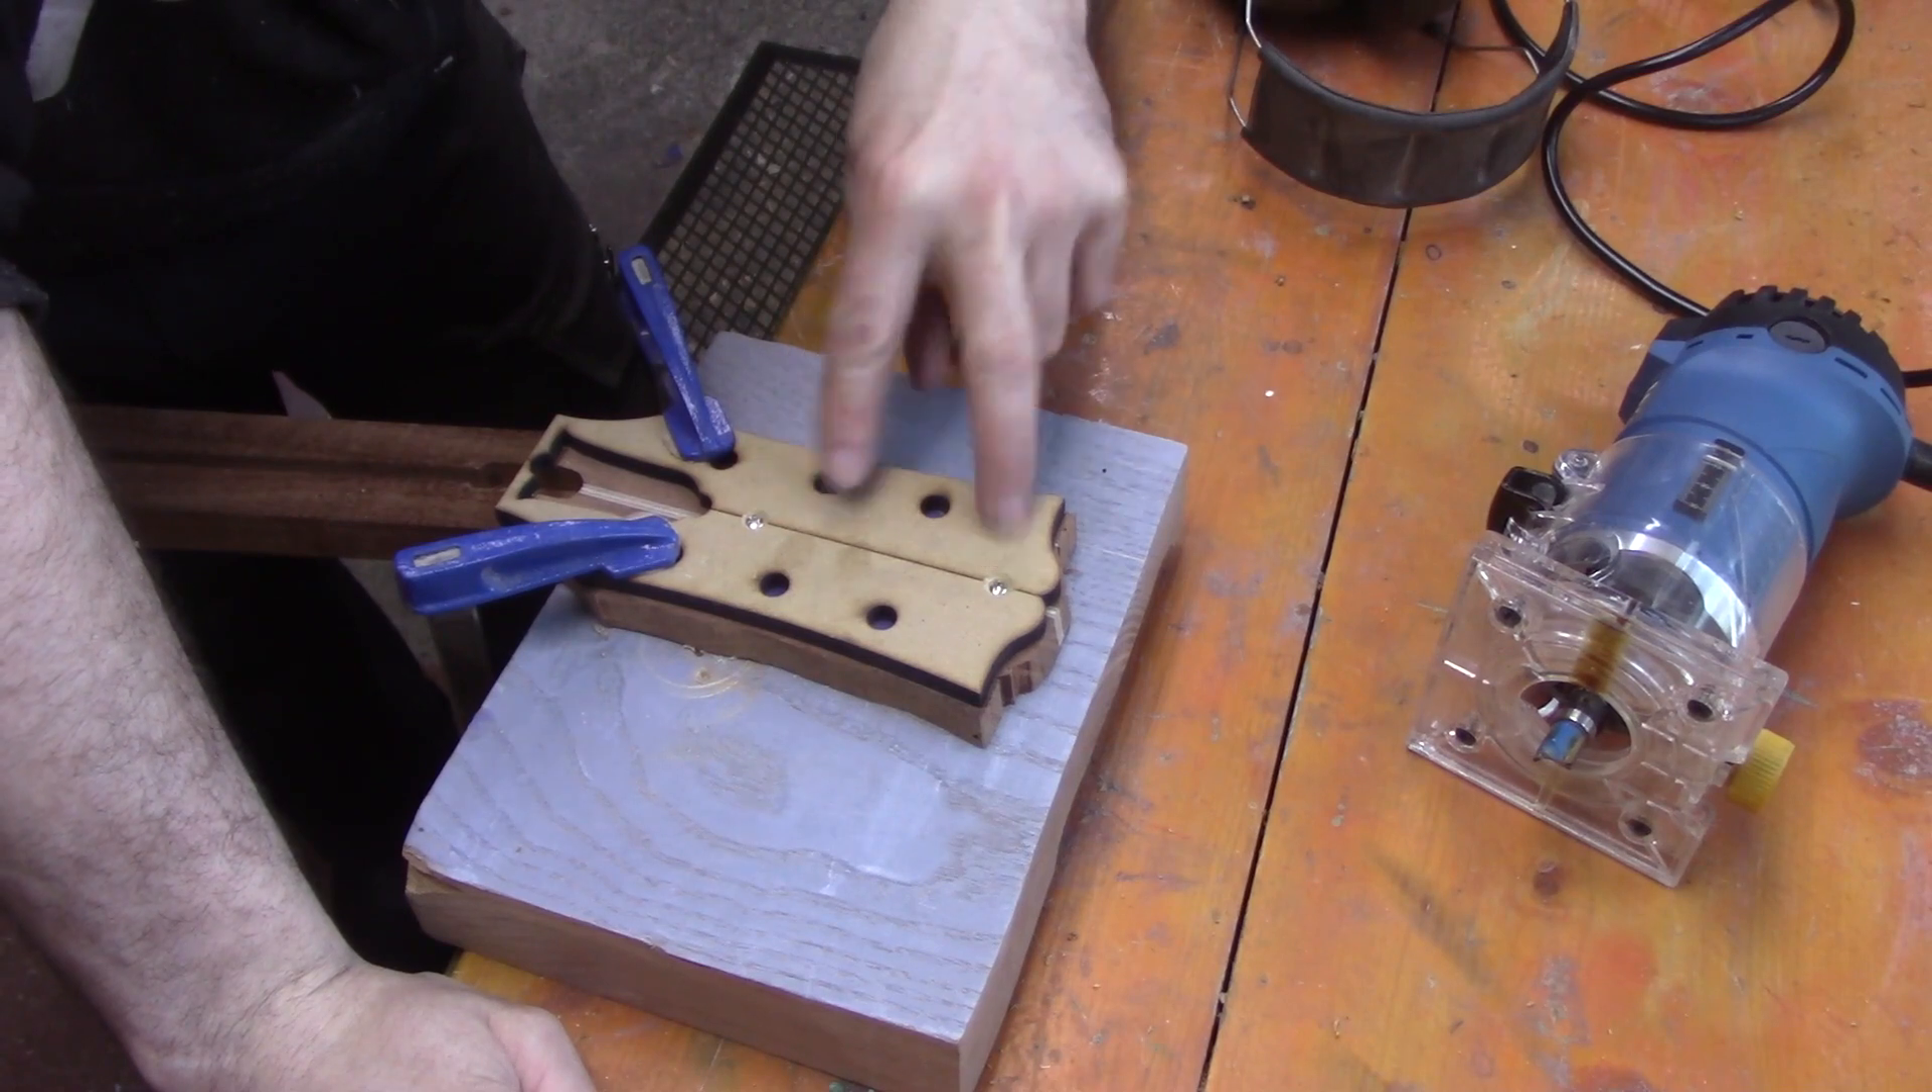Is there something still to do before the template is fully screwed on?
No.